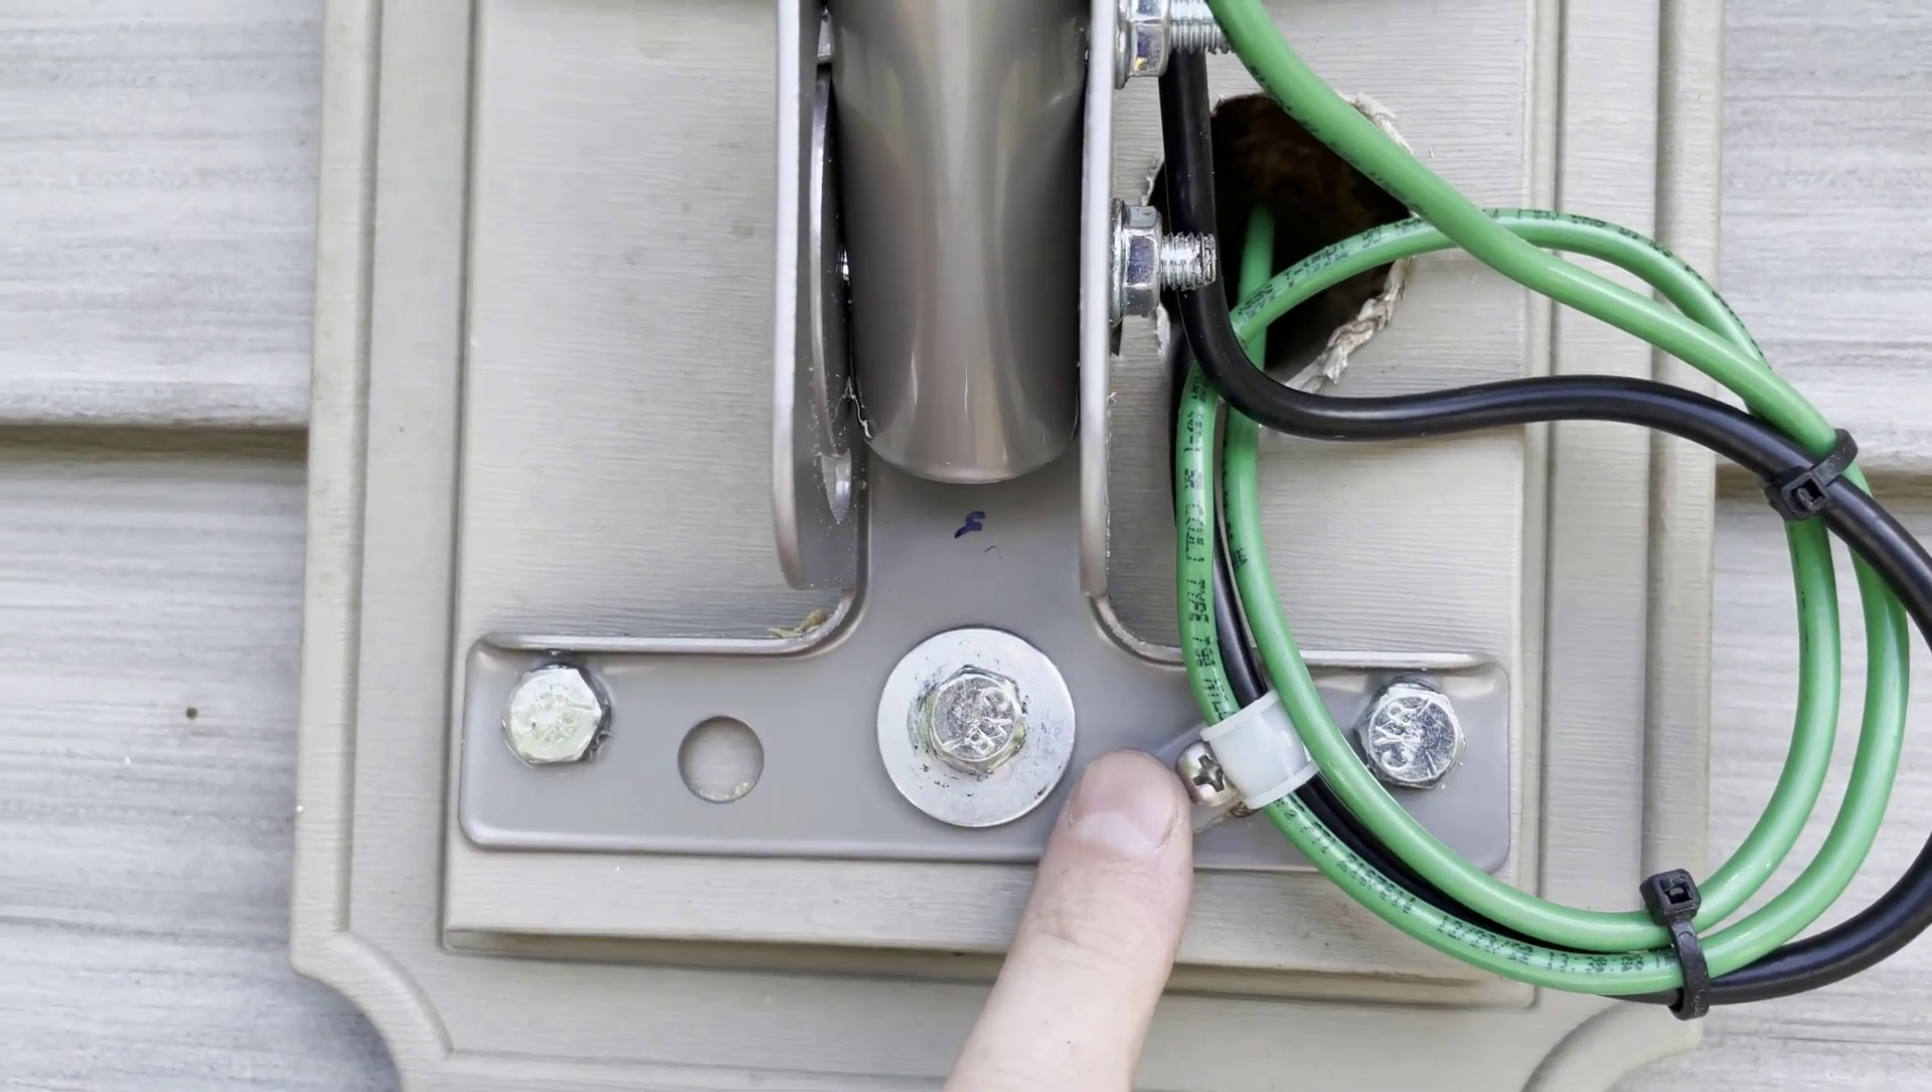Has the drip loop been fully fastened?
Yes.